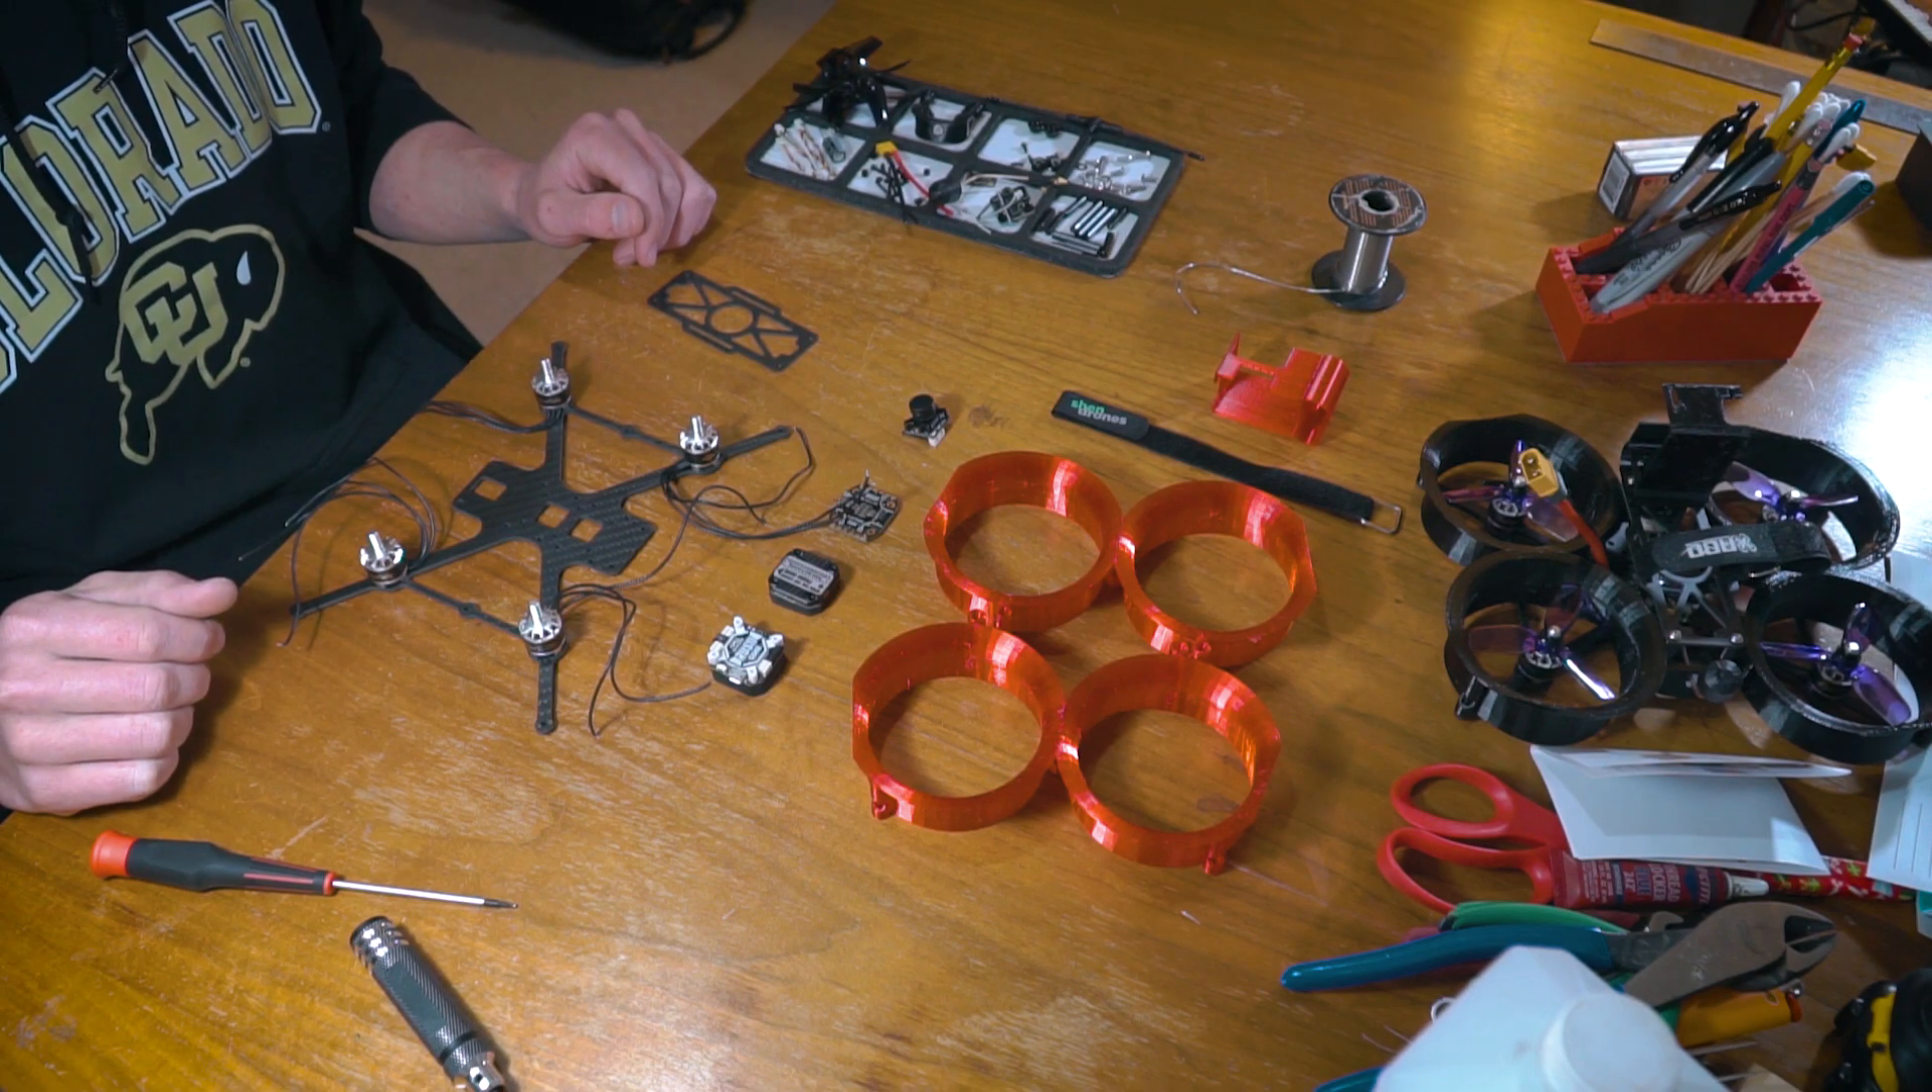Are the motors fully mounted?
Yes.